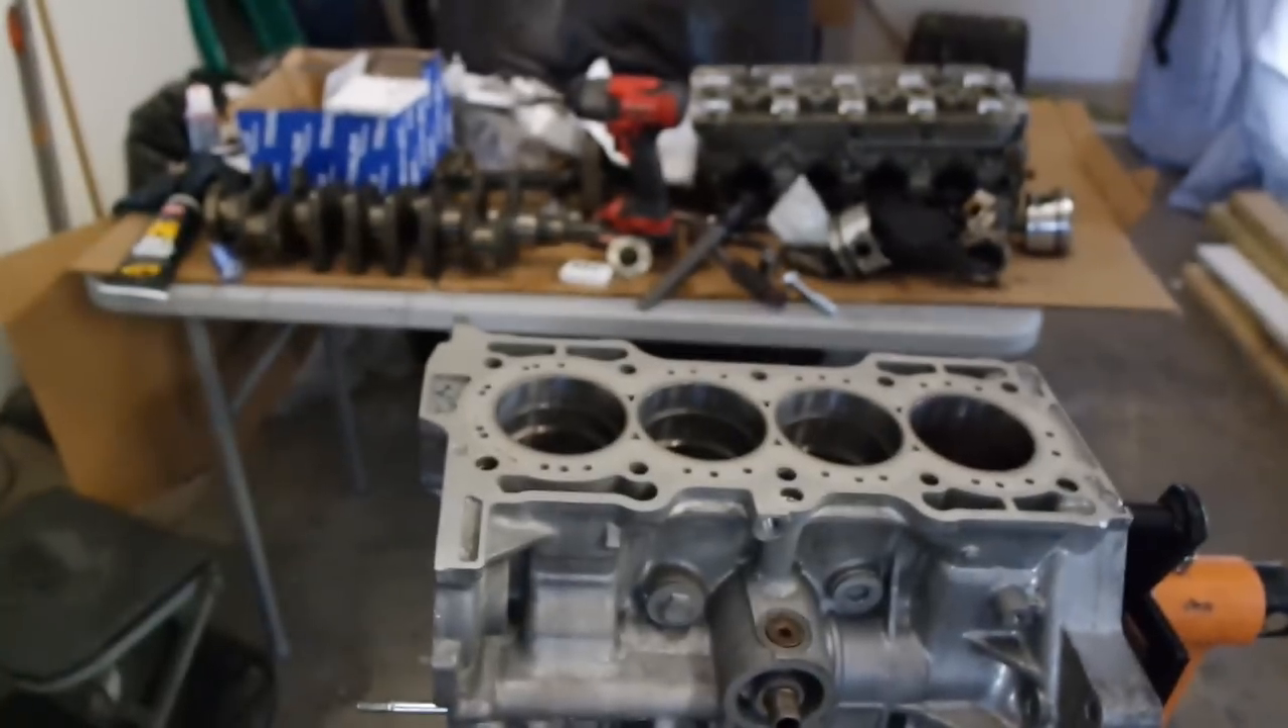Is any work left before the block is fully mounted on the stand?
No.